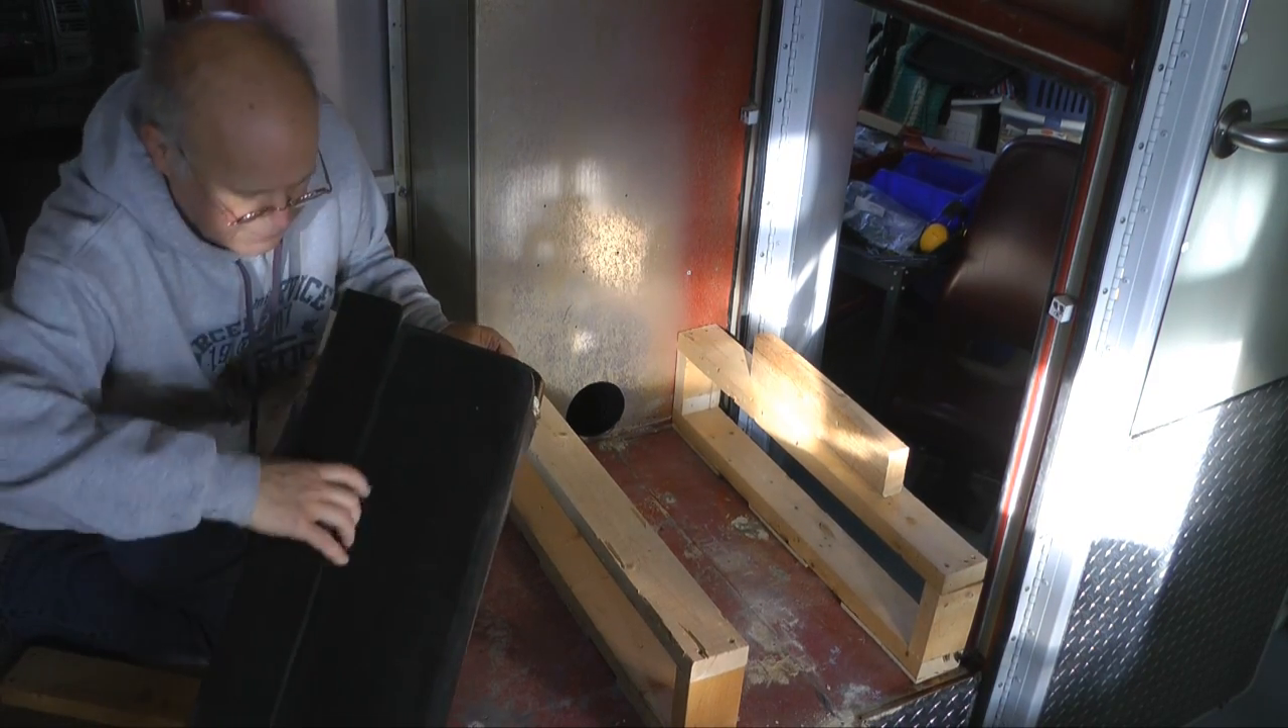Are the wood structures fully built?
Yes.